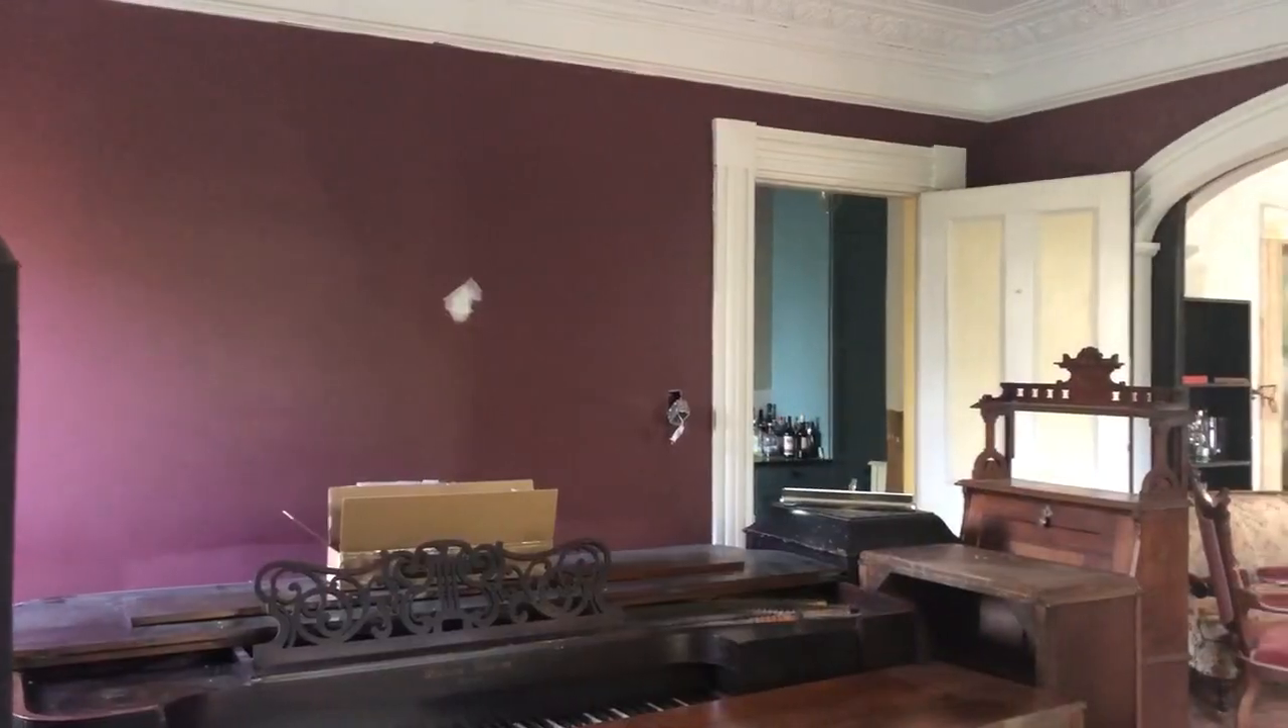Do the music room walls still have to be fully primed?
Yes.